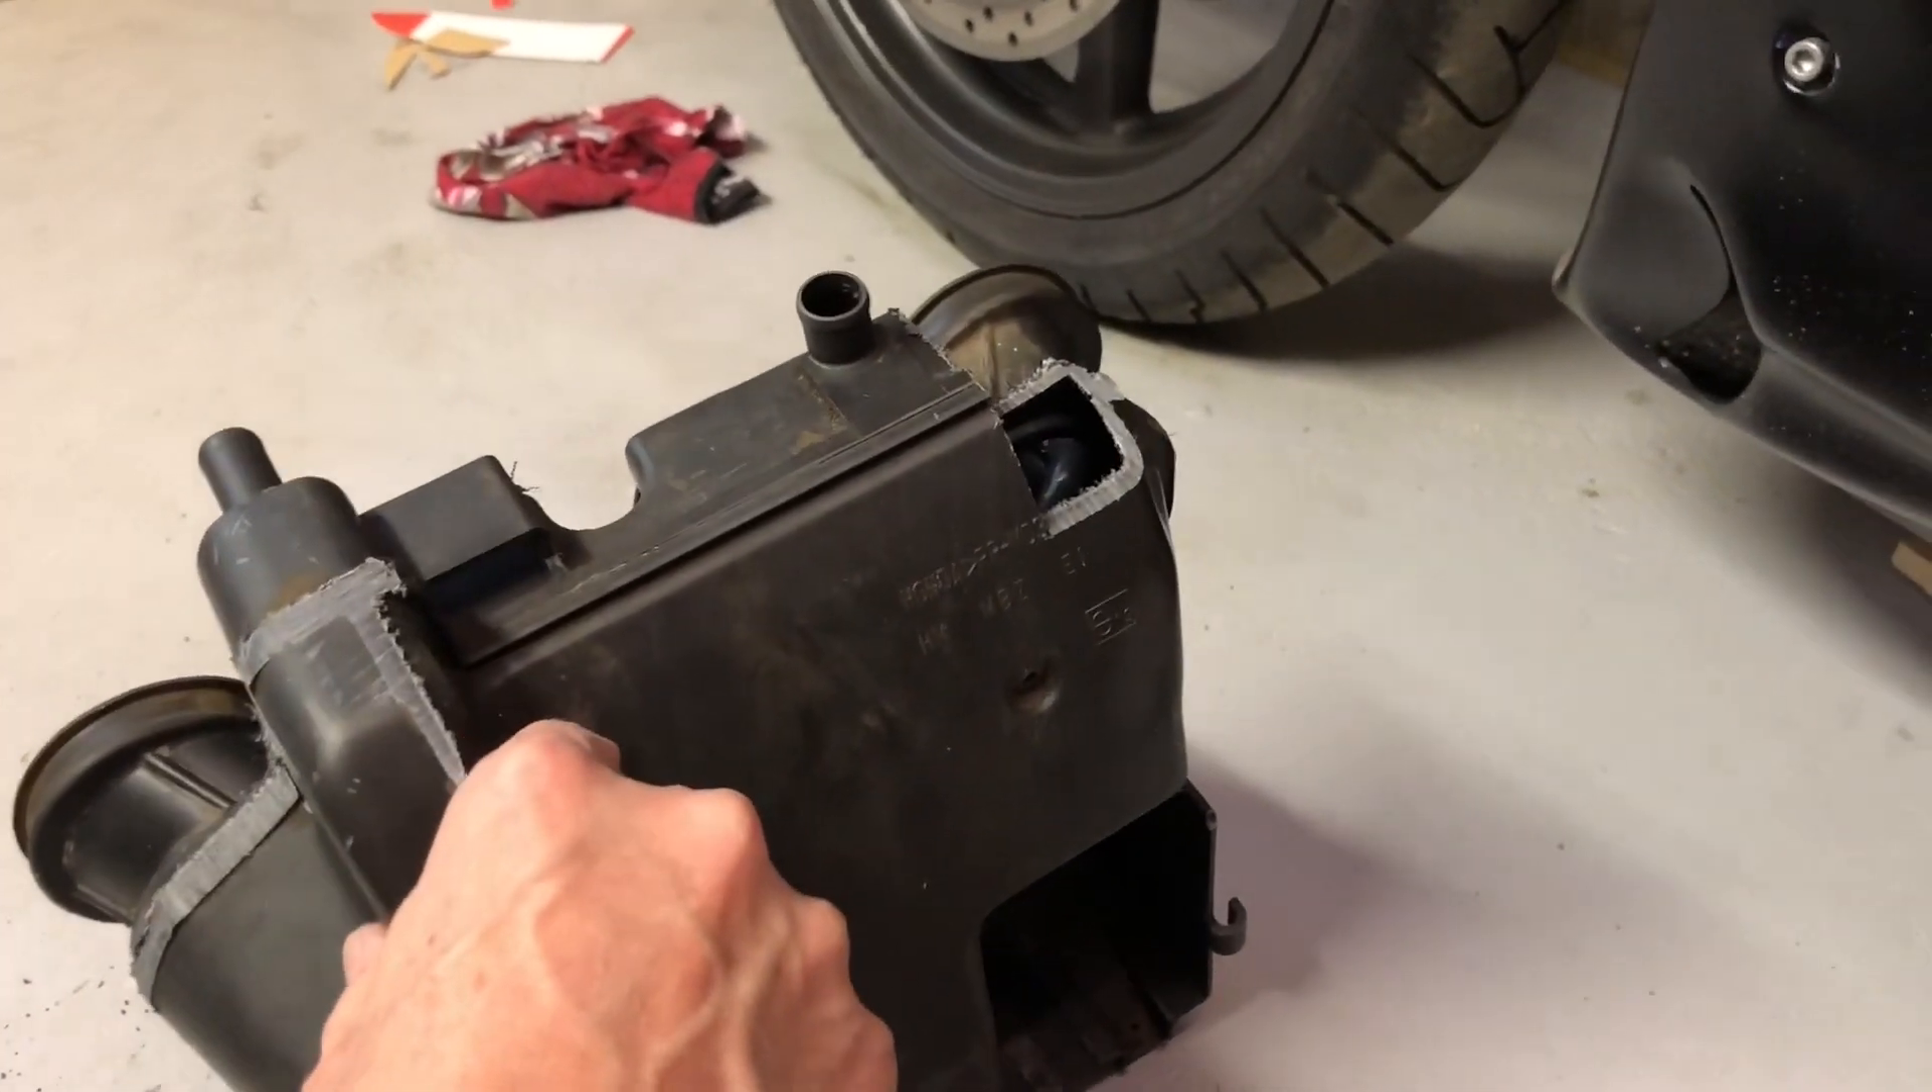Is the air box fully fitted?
No.